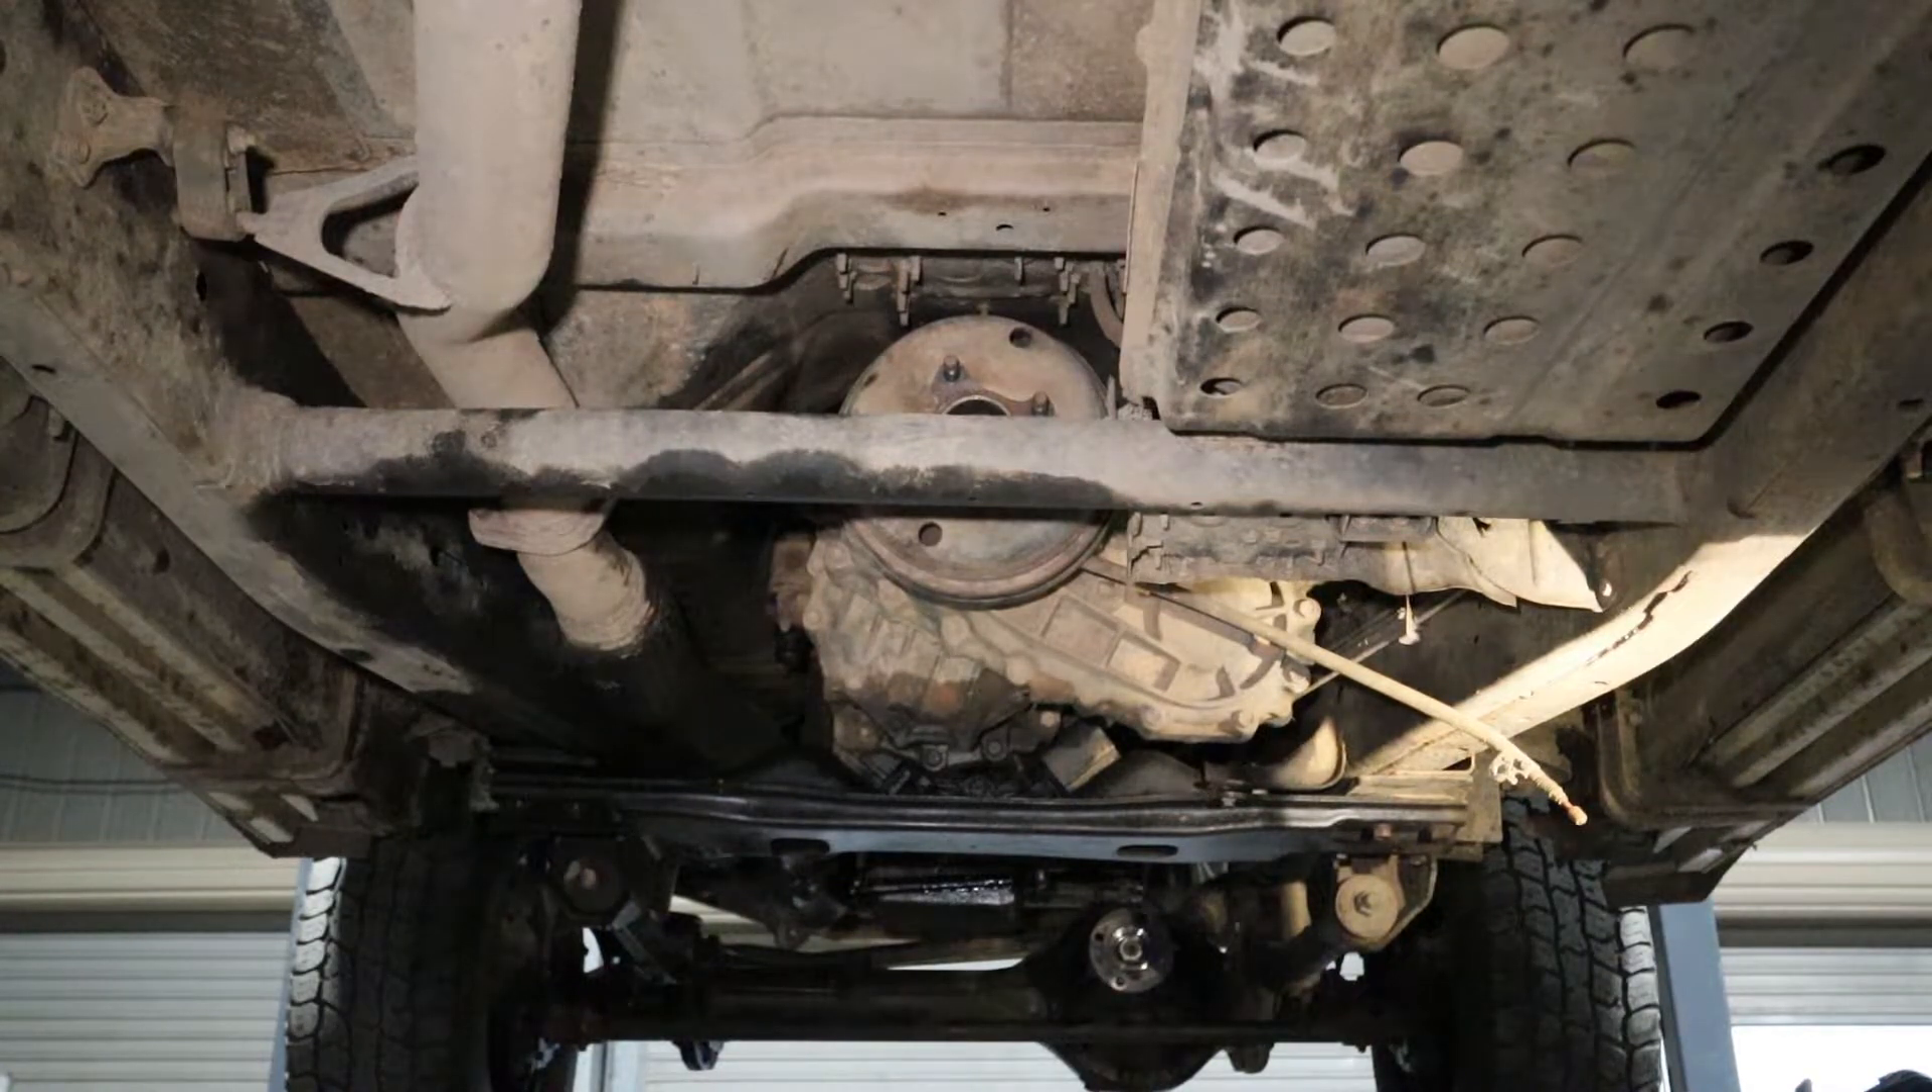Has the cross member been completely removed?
No.